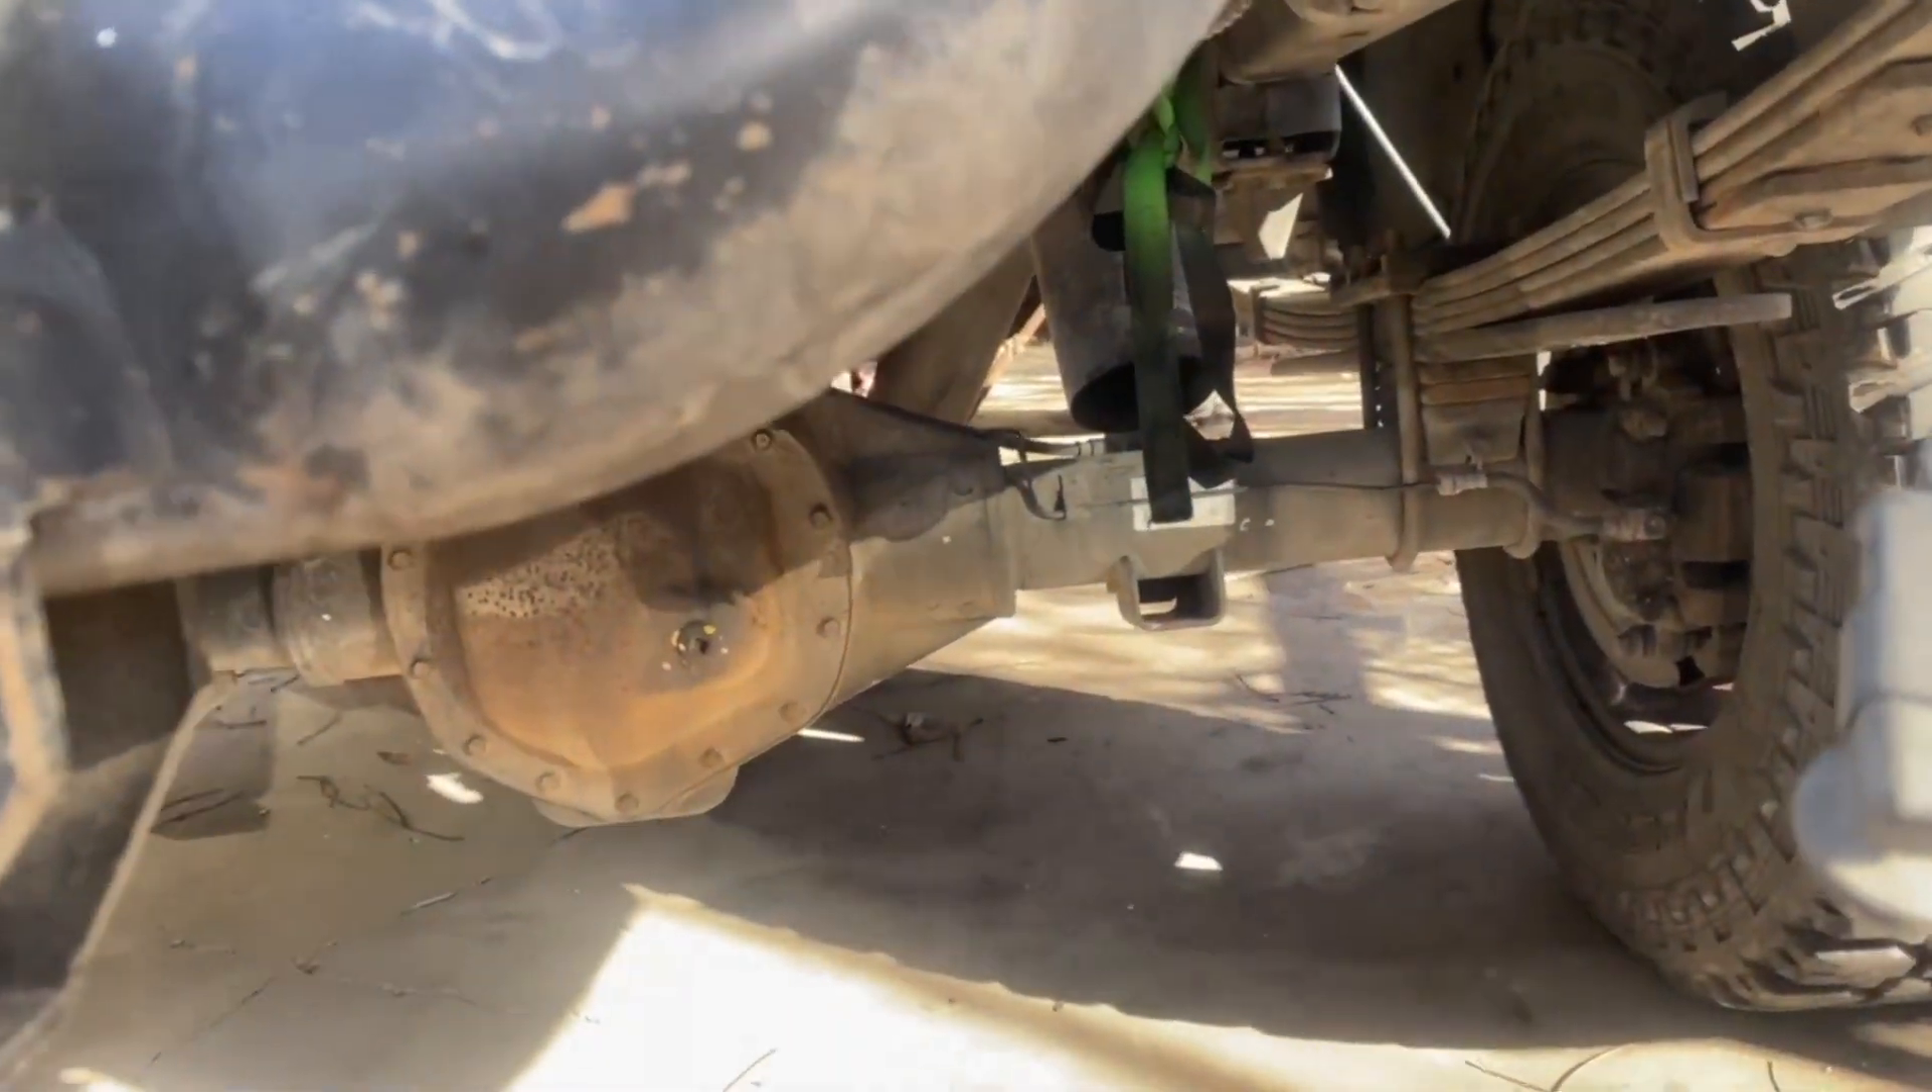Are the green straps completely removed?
No.